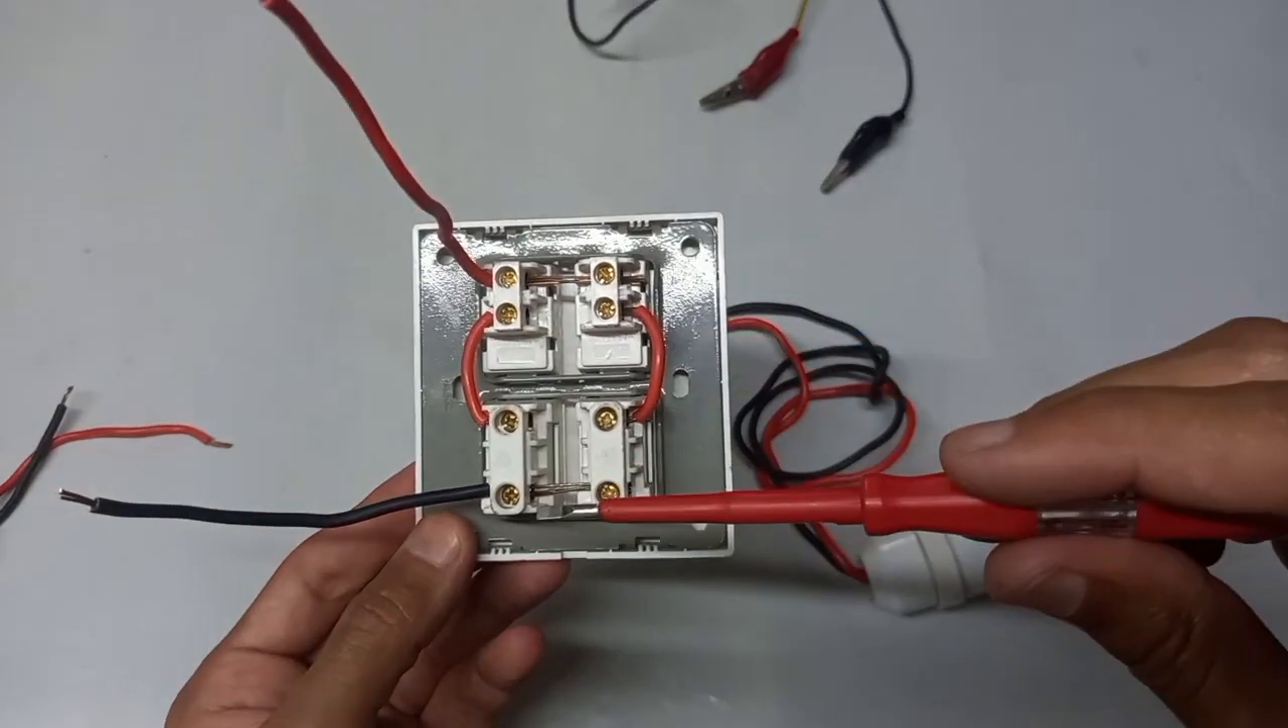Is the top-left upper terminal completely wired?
Yes.